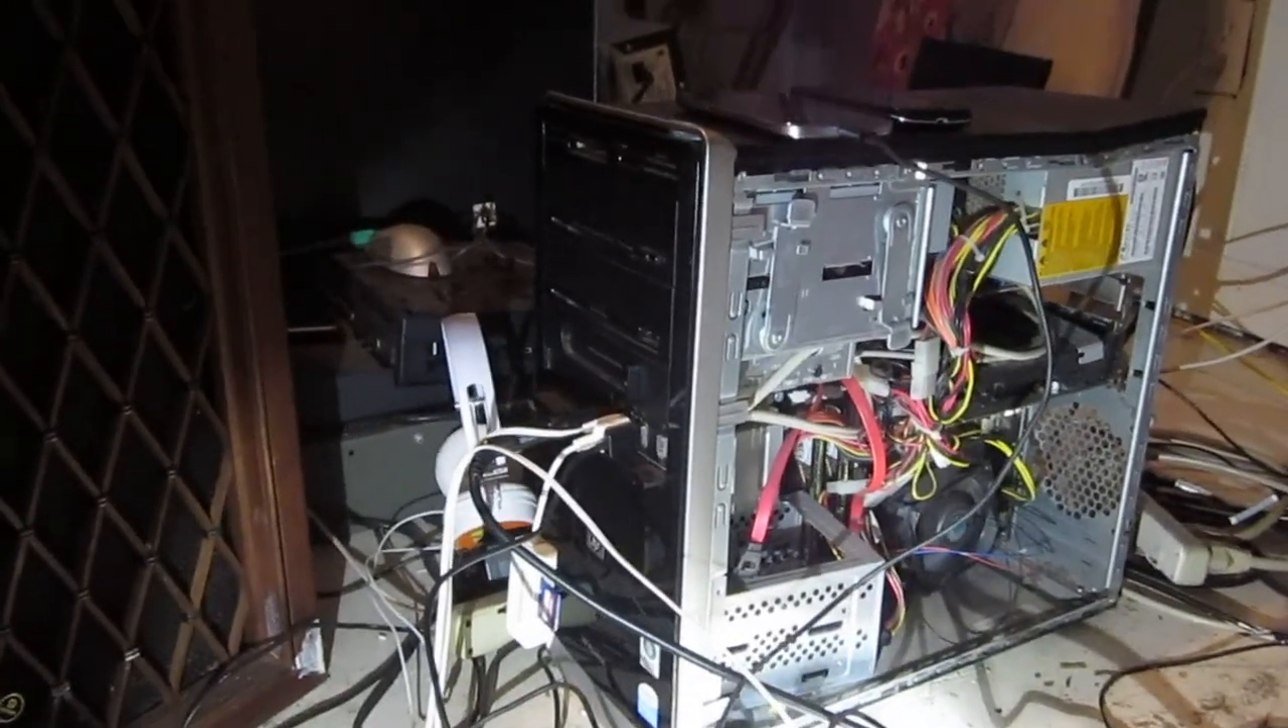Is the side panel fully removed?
Yes.